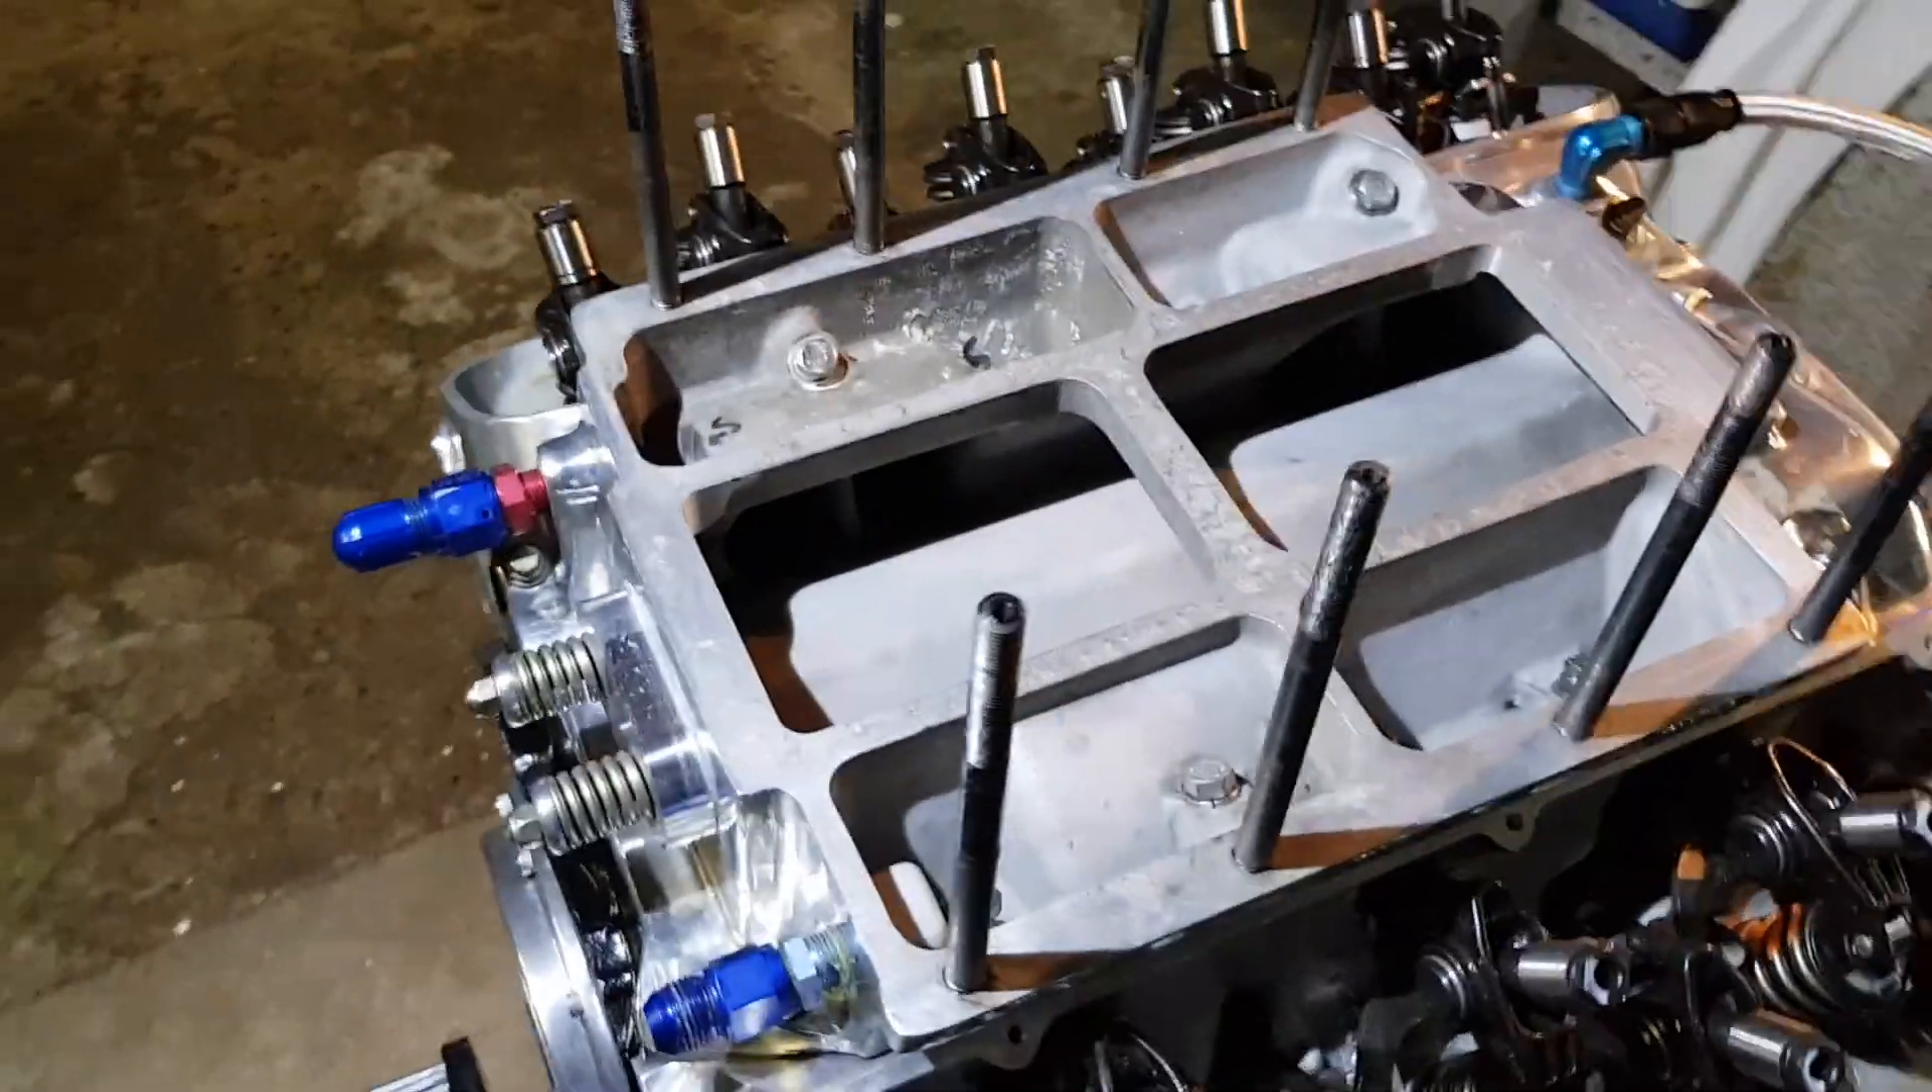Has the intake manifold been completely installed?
Yes.